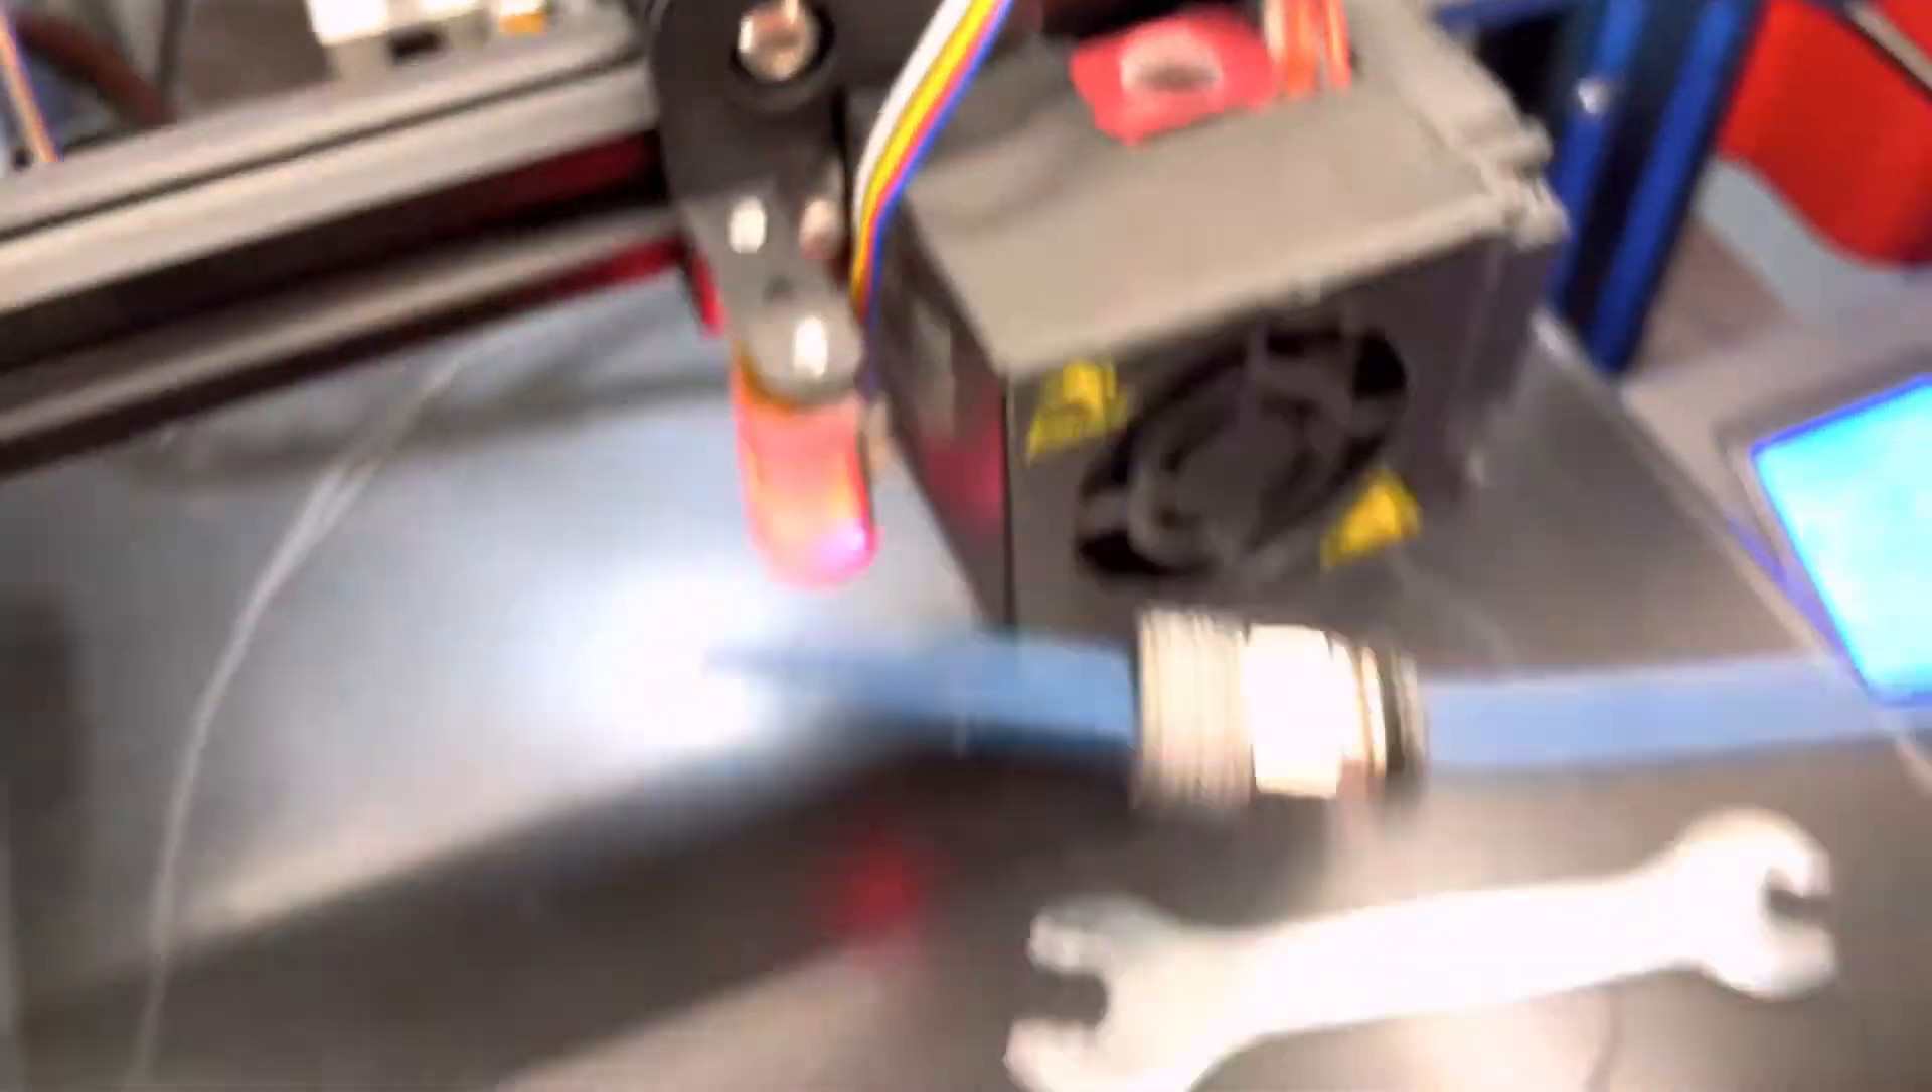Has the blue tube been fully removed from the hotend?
Yes.